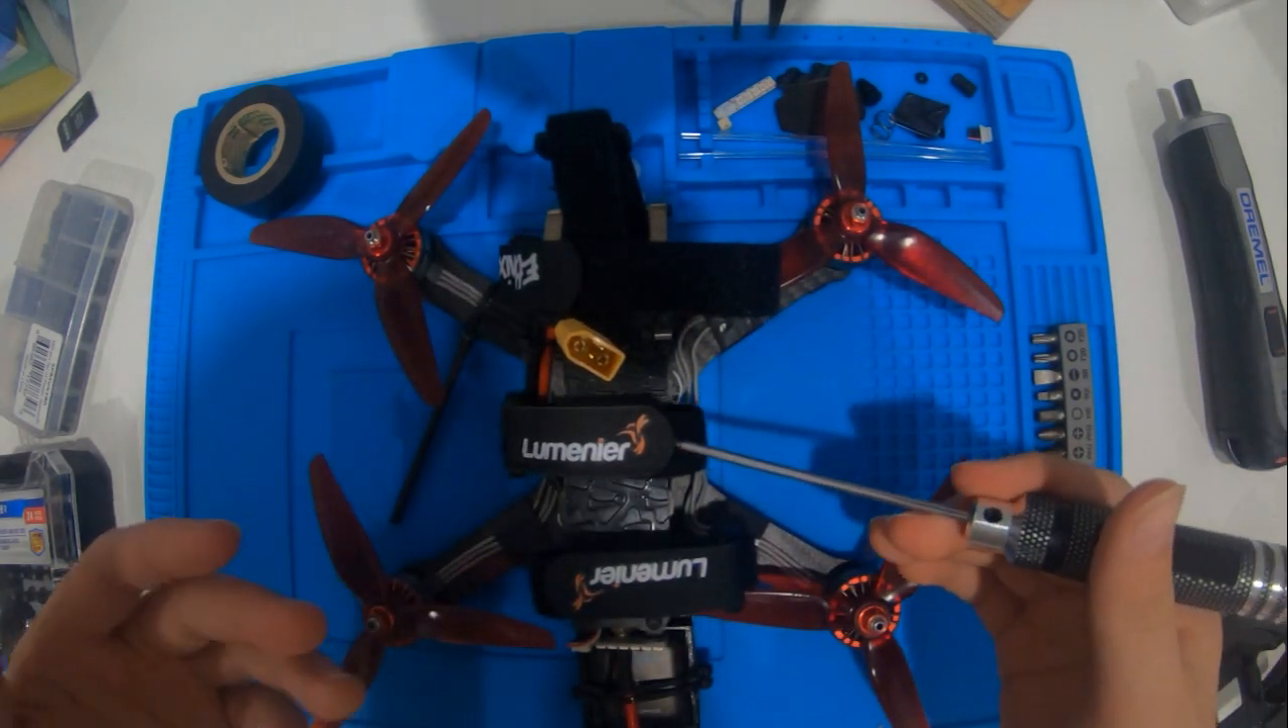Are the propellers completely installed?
Yes.